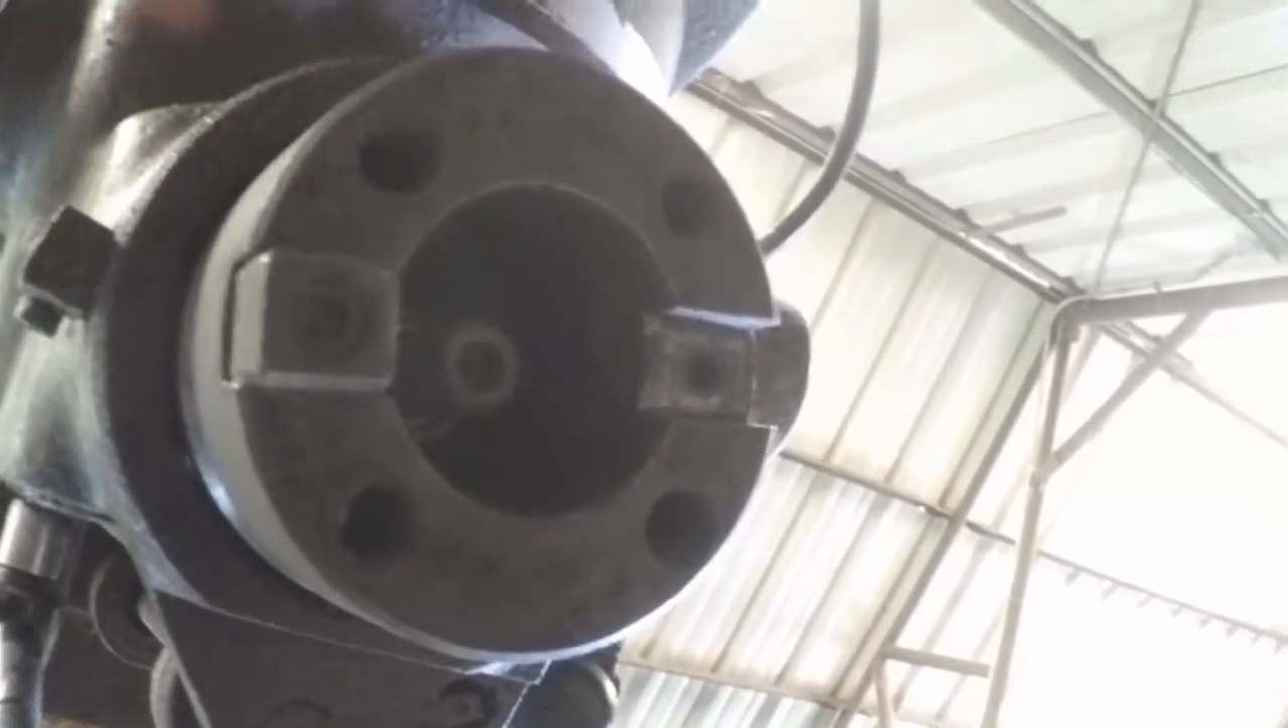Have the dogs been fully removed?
No.